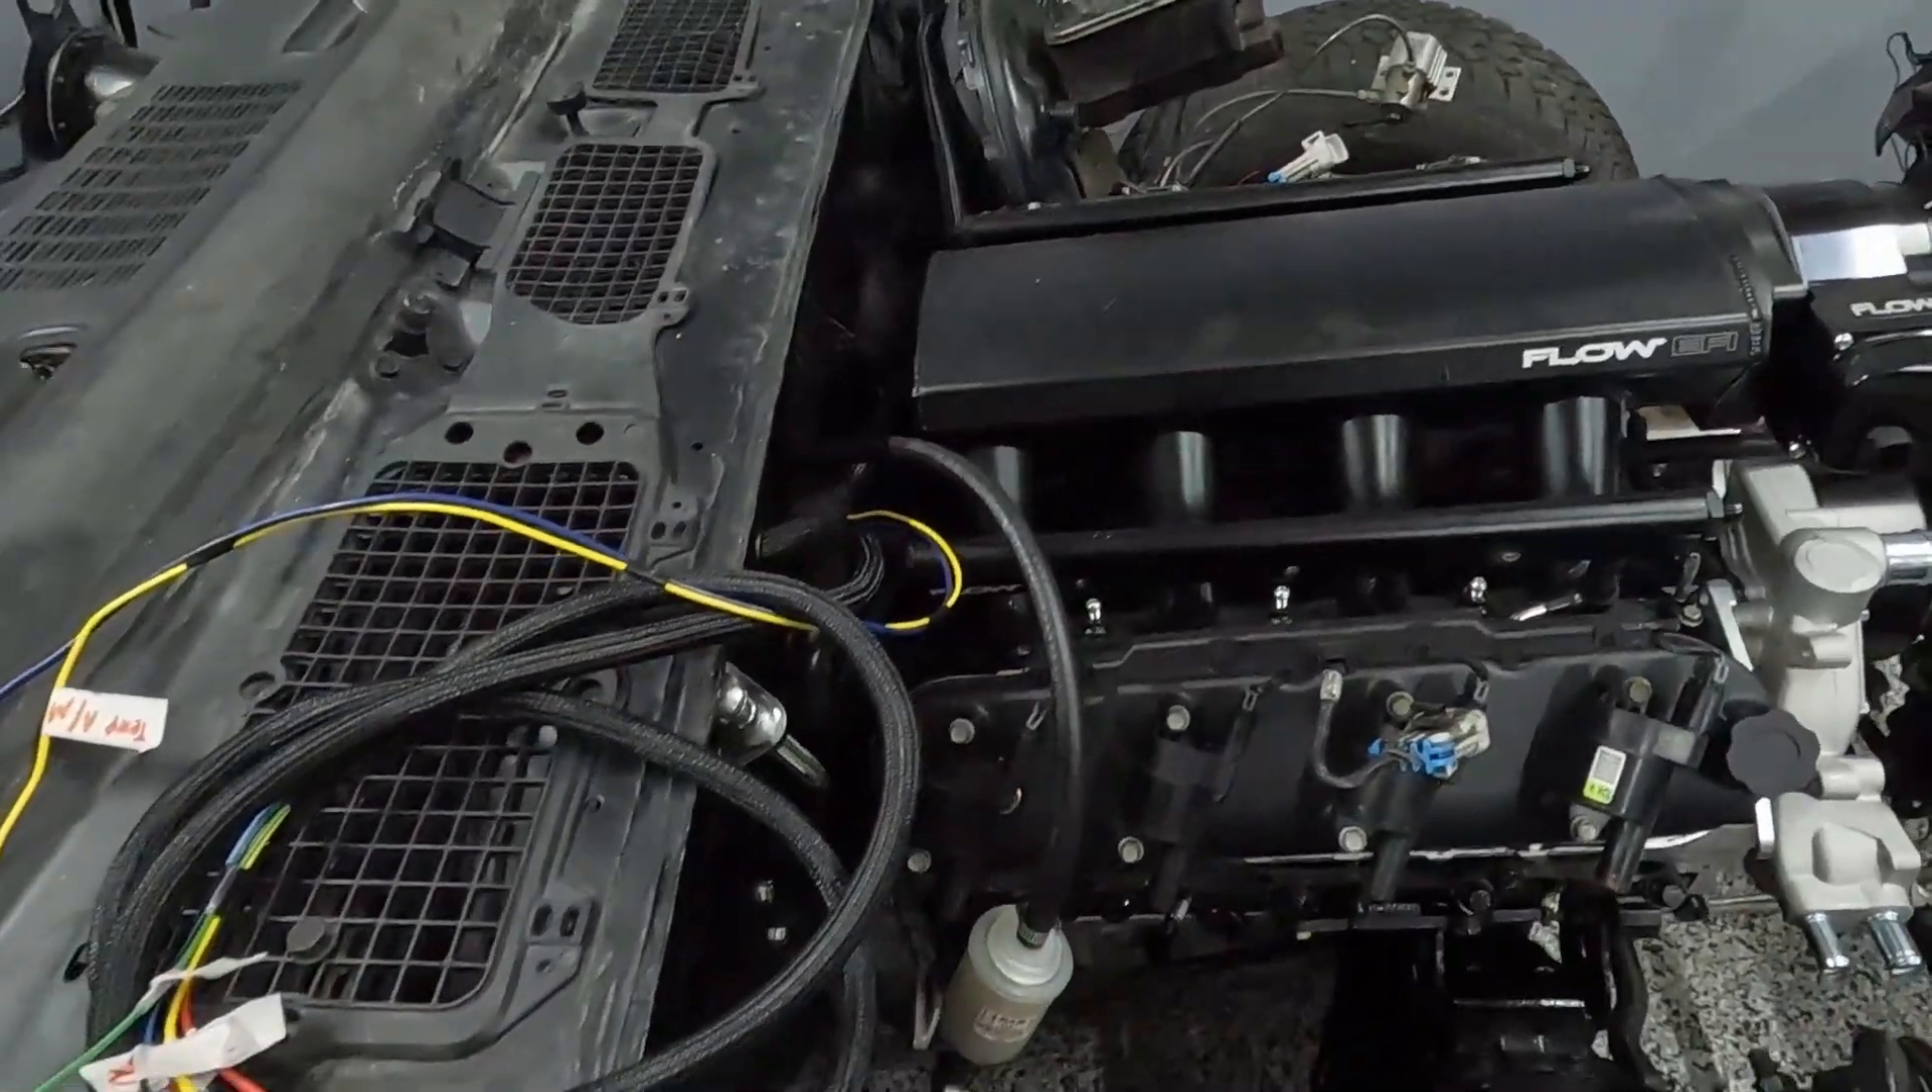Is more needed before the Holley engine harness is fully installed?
Yes.